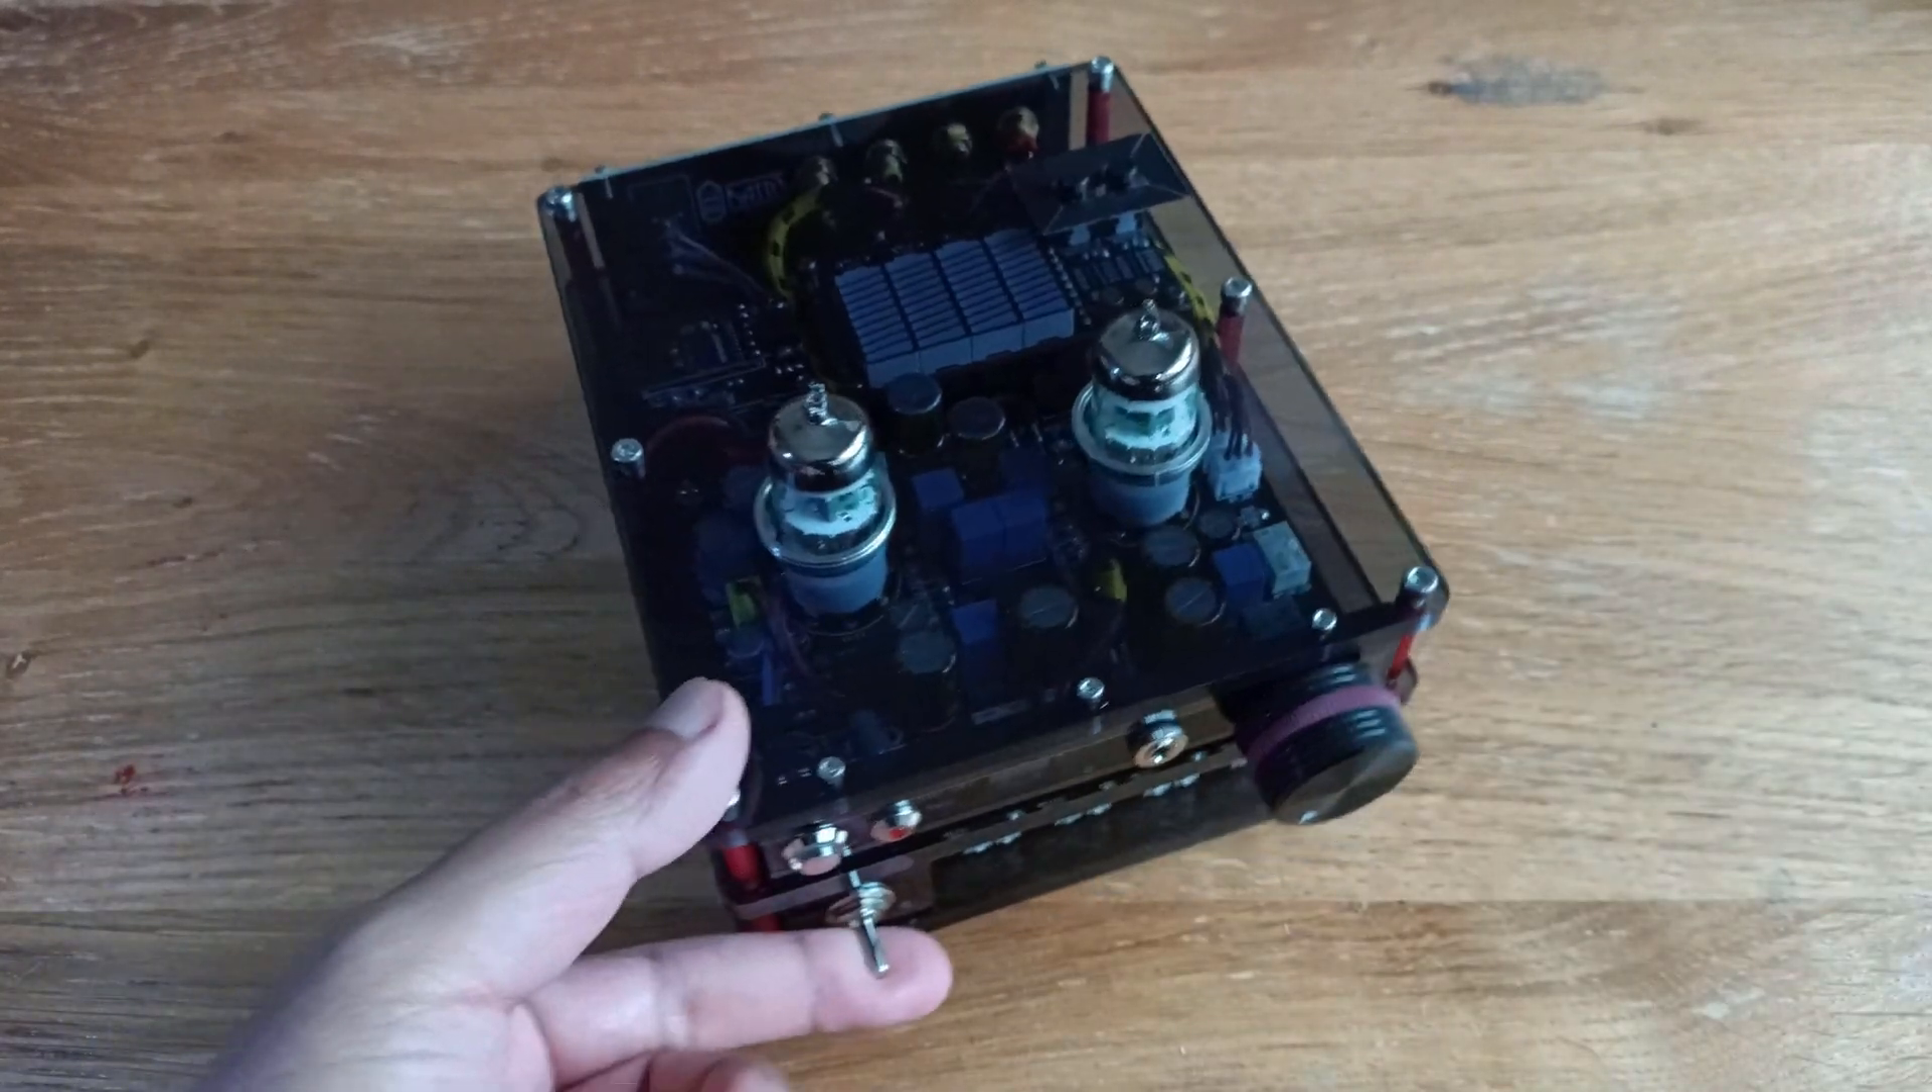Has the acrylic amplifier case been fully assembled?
Yes.